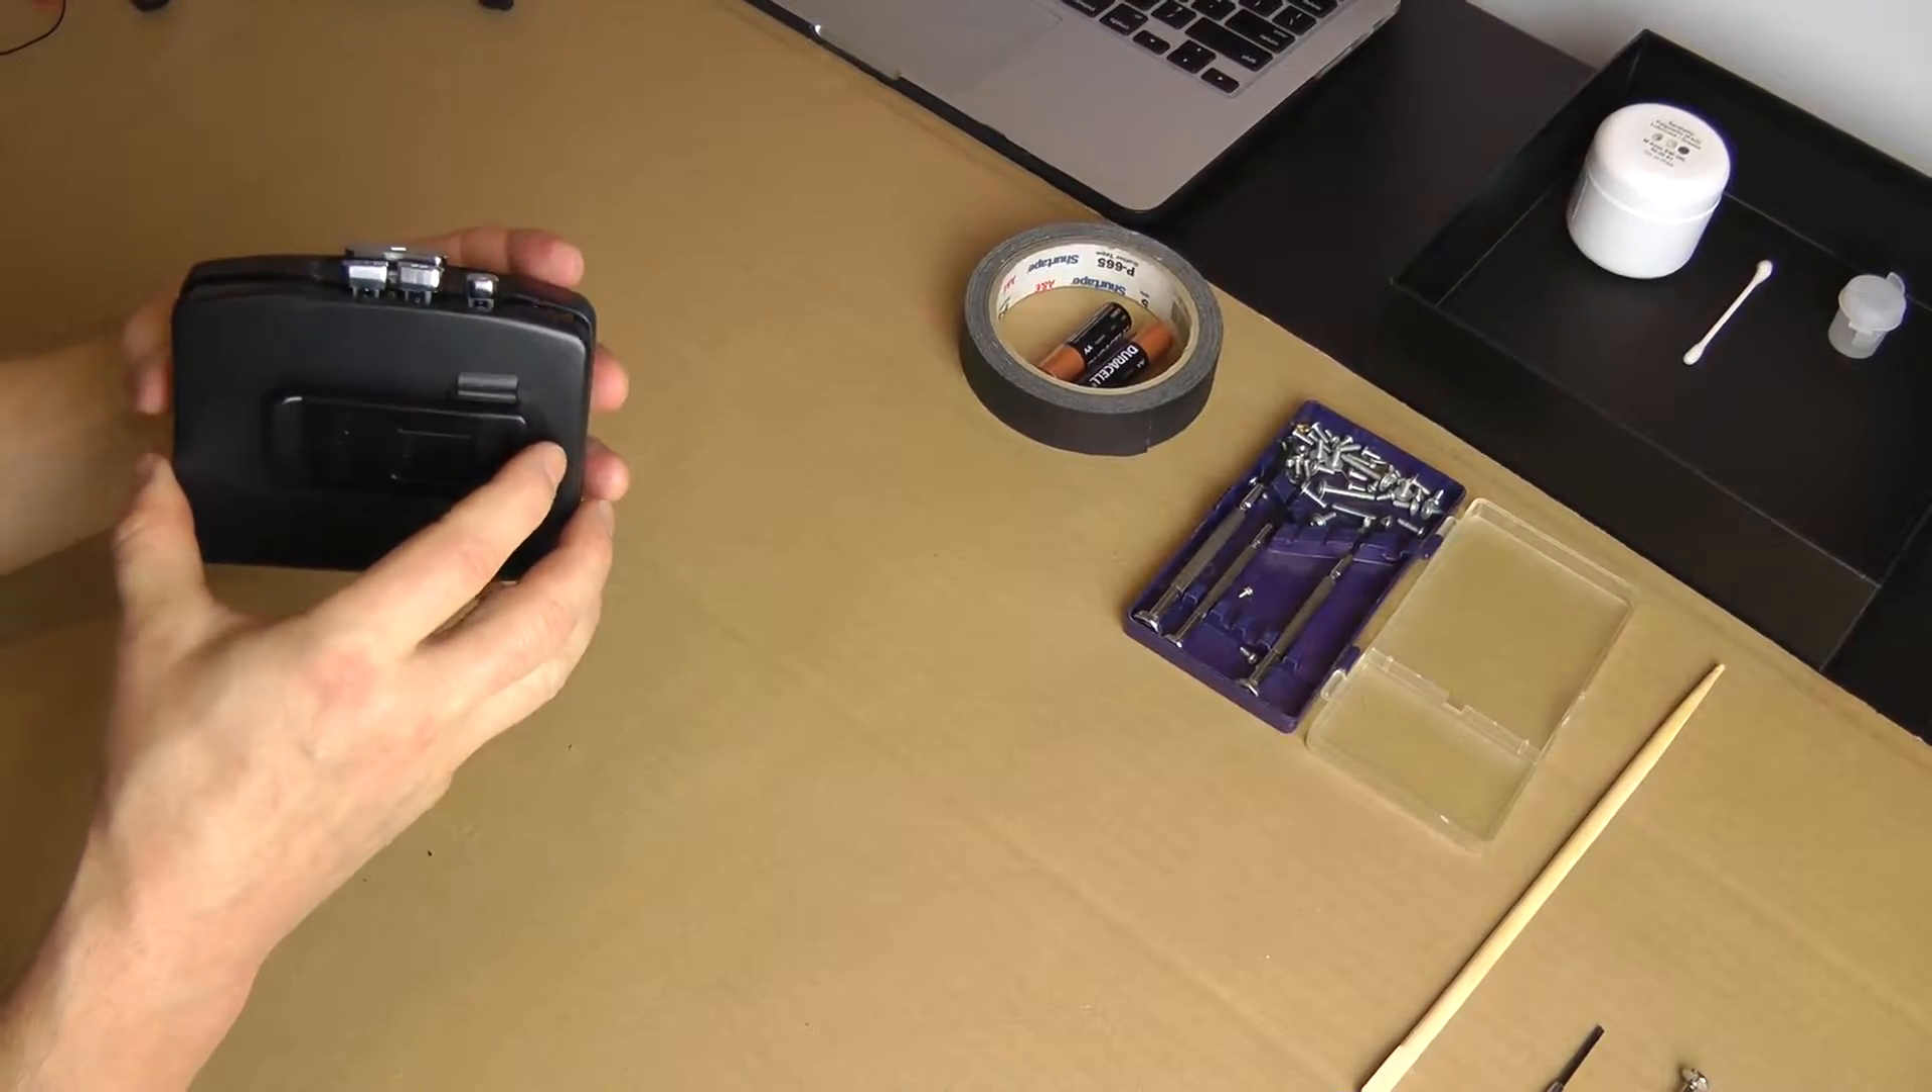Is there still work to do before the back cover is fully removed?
Yes.